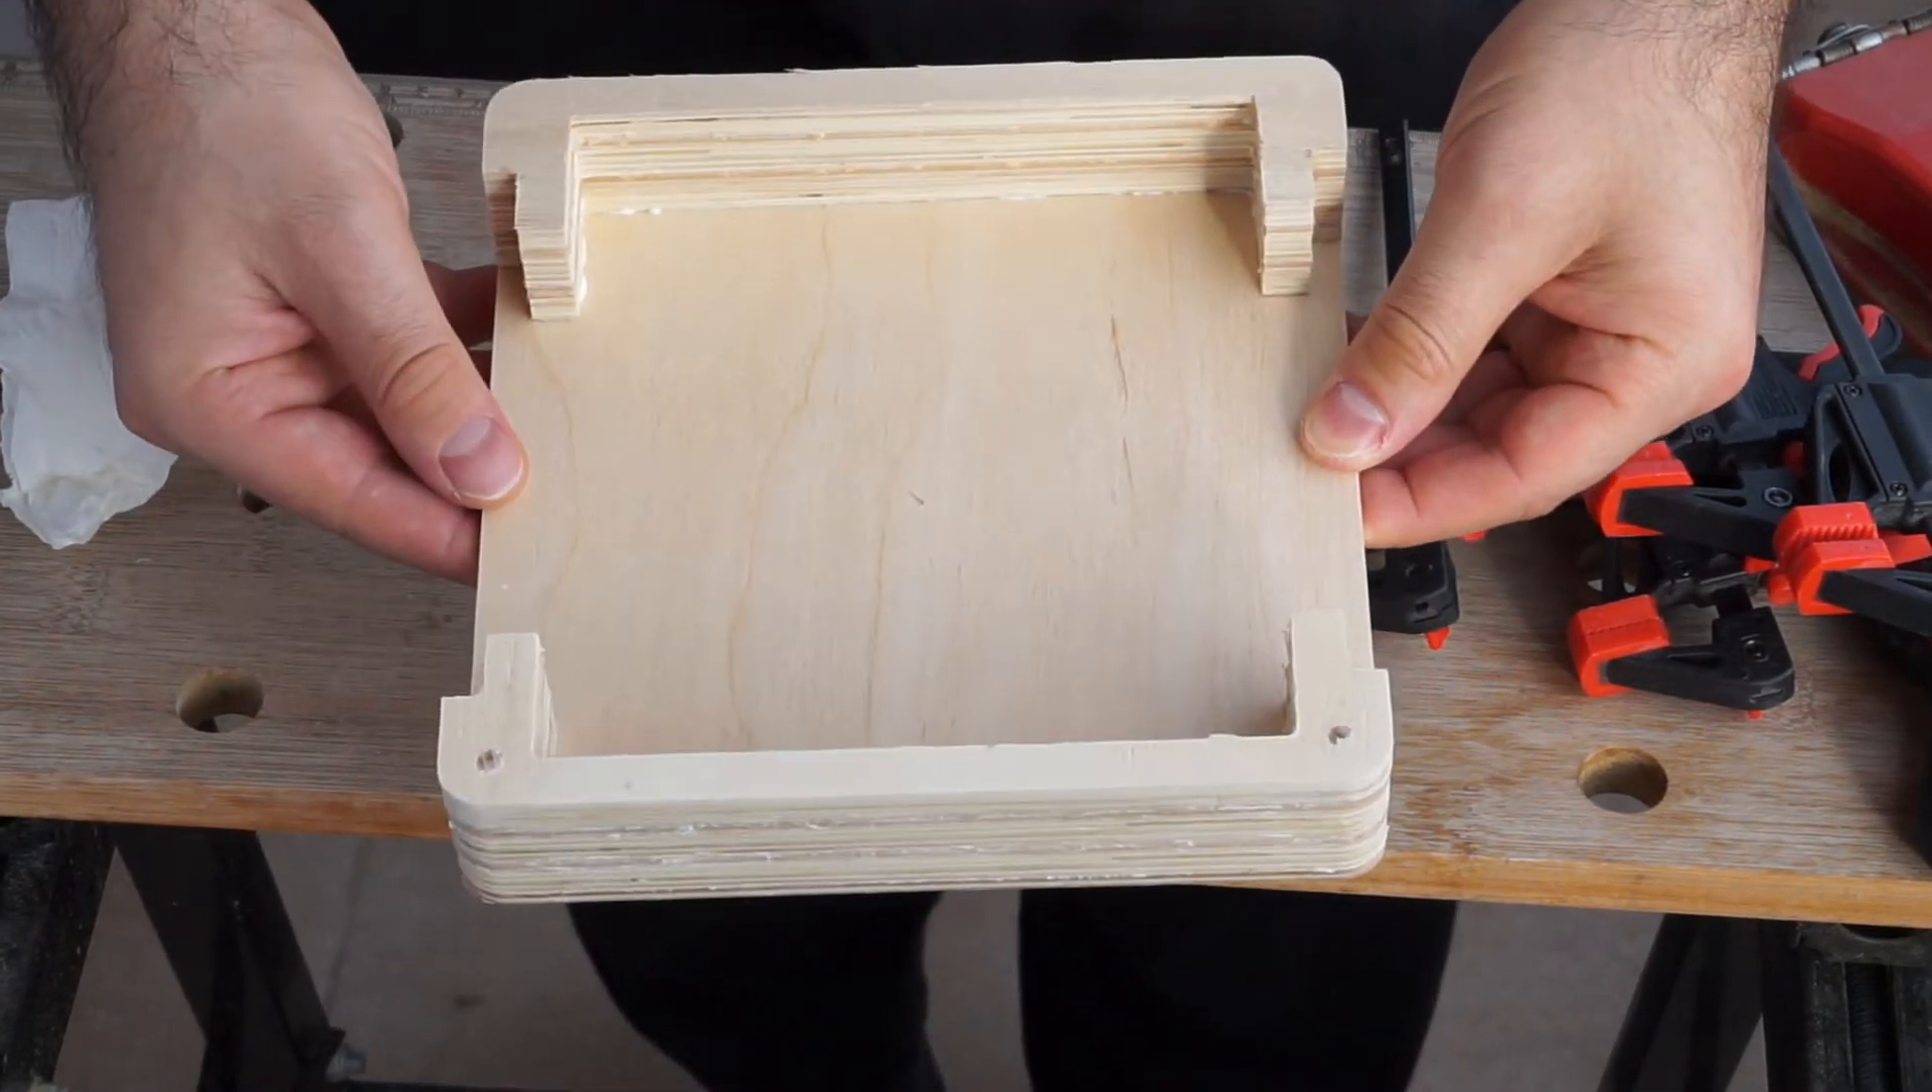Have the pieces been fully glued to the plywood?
Yes.